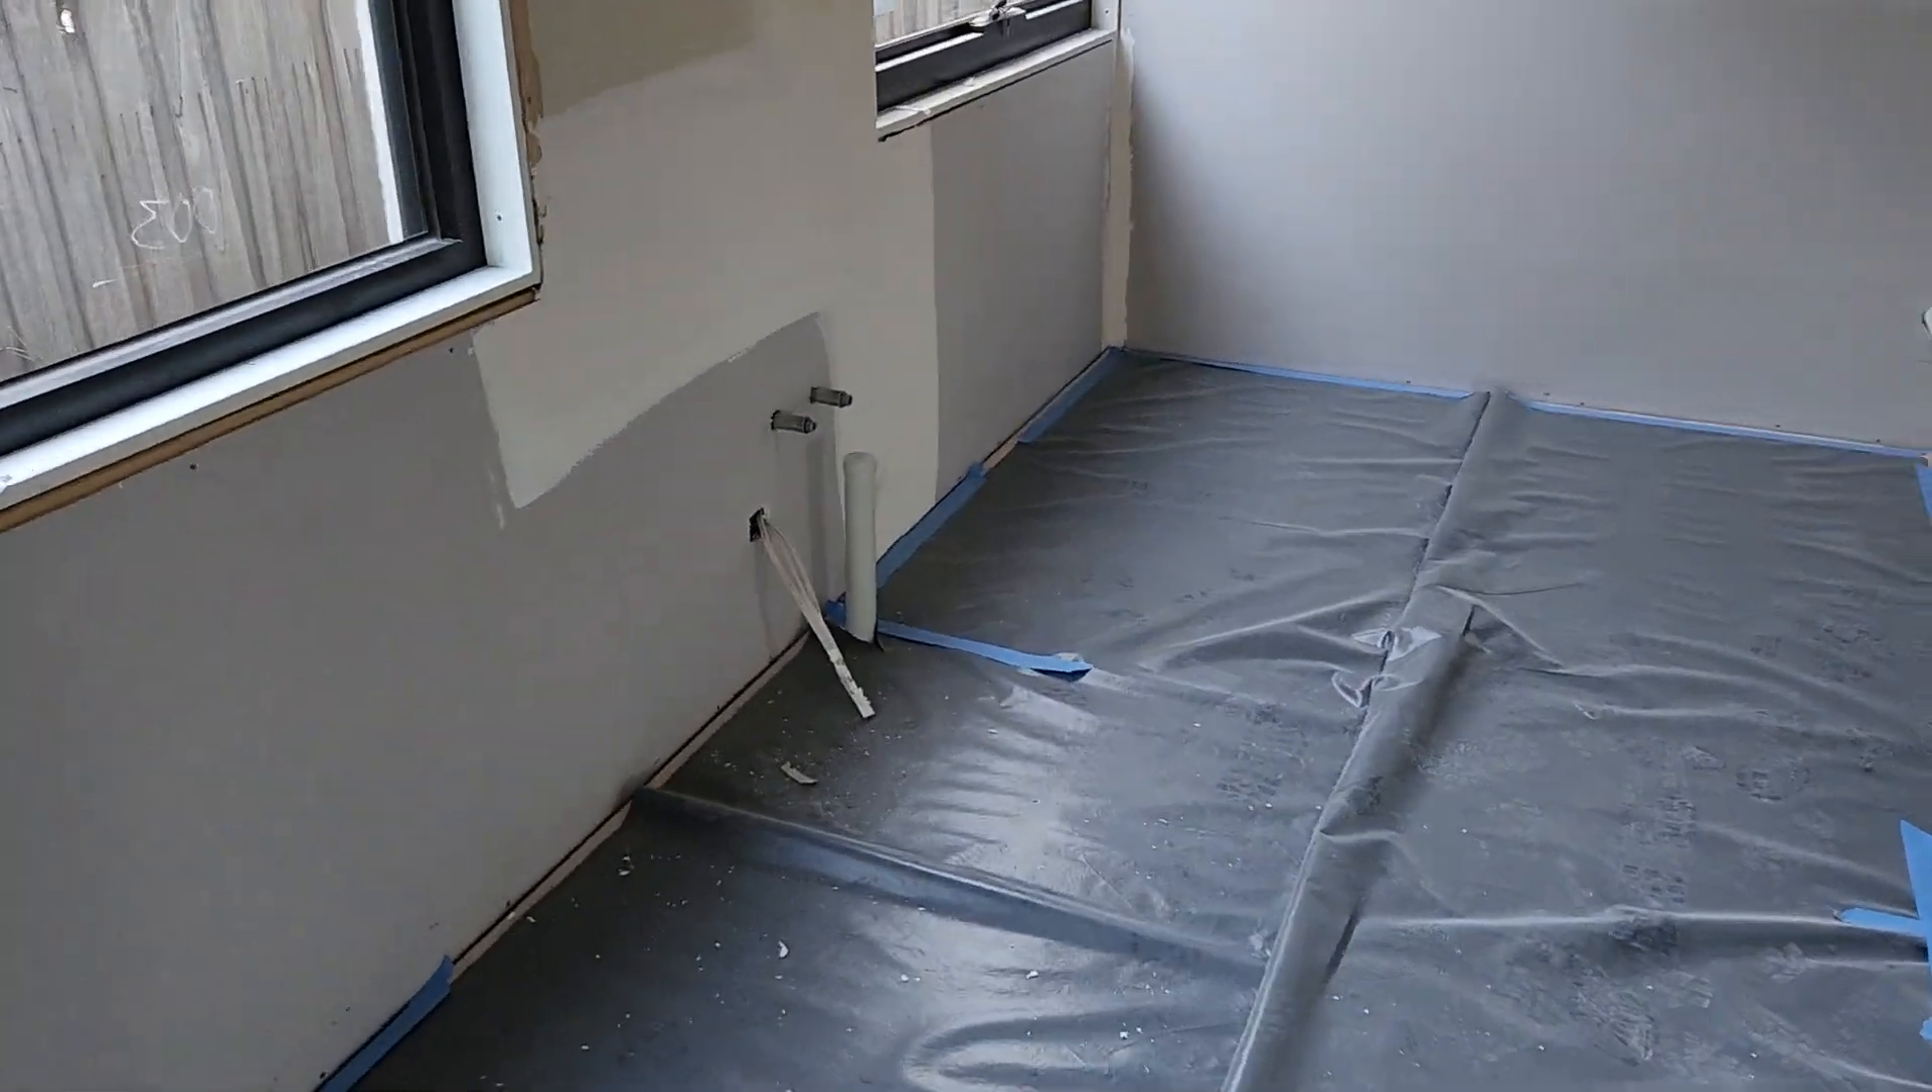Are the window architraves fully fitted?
No.